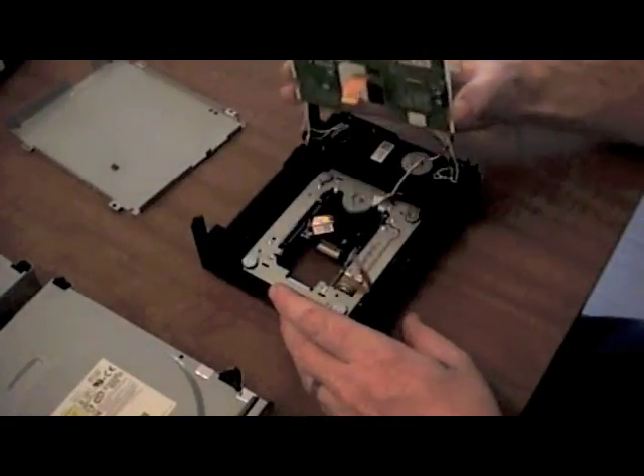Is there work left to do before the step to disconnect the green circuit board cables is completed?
Yes.